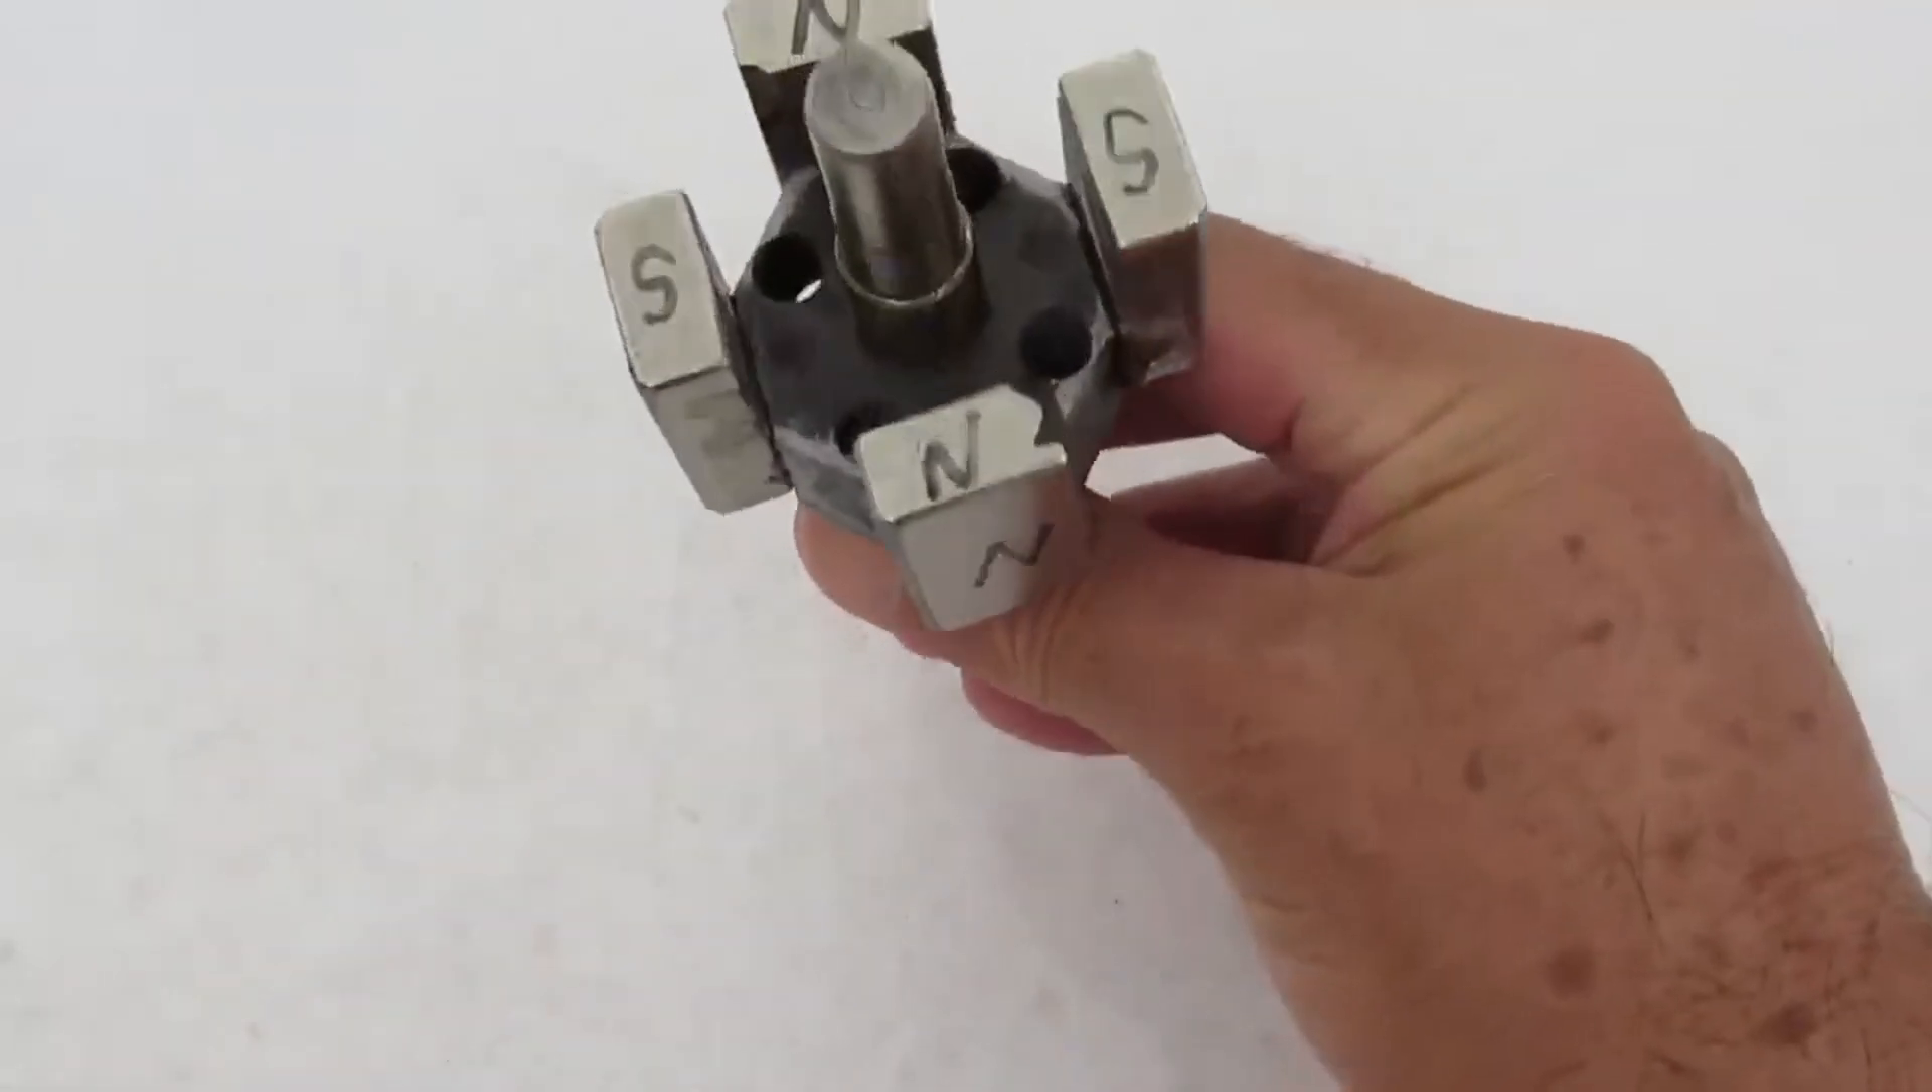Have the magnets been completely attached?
Yes.